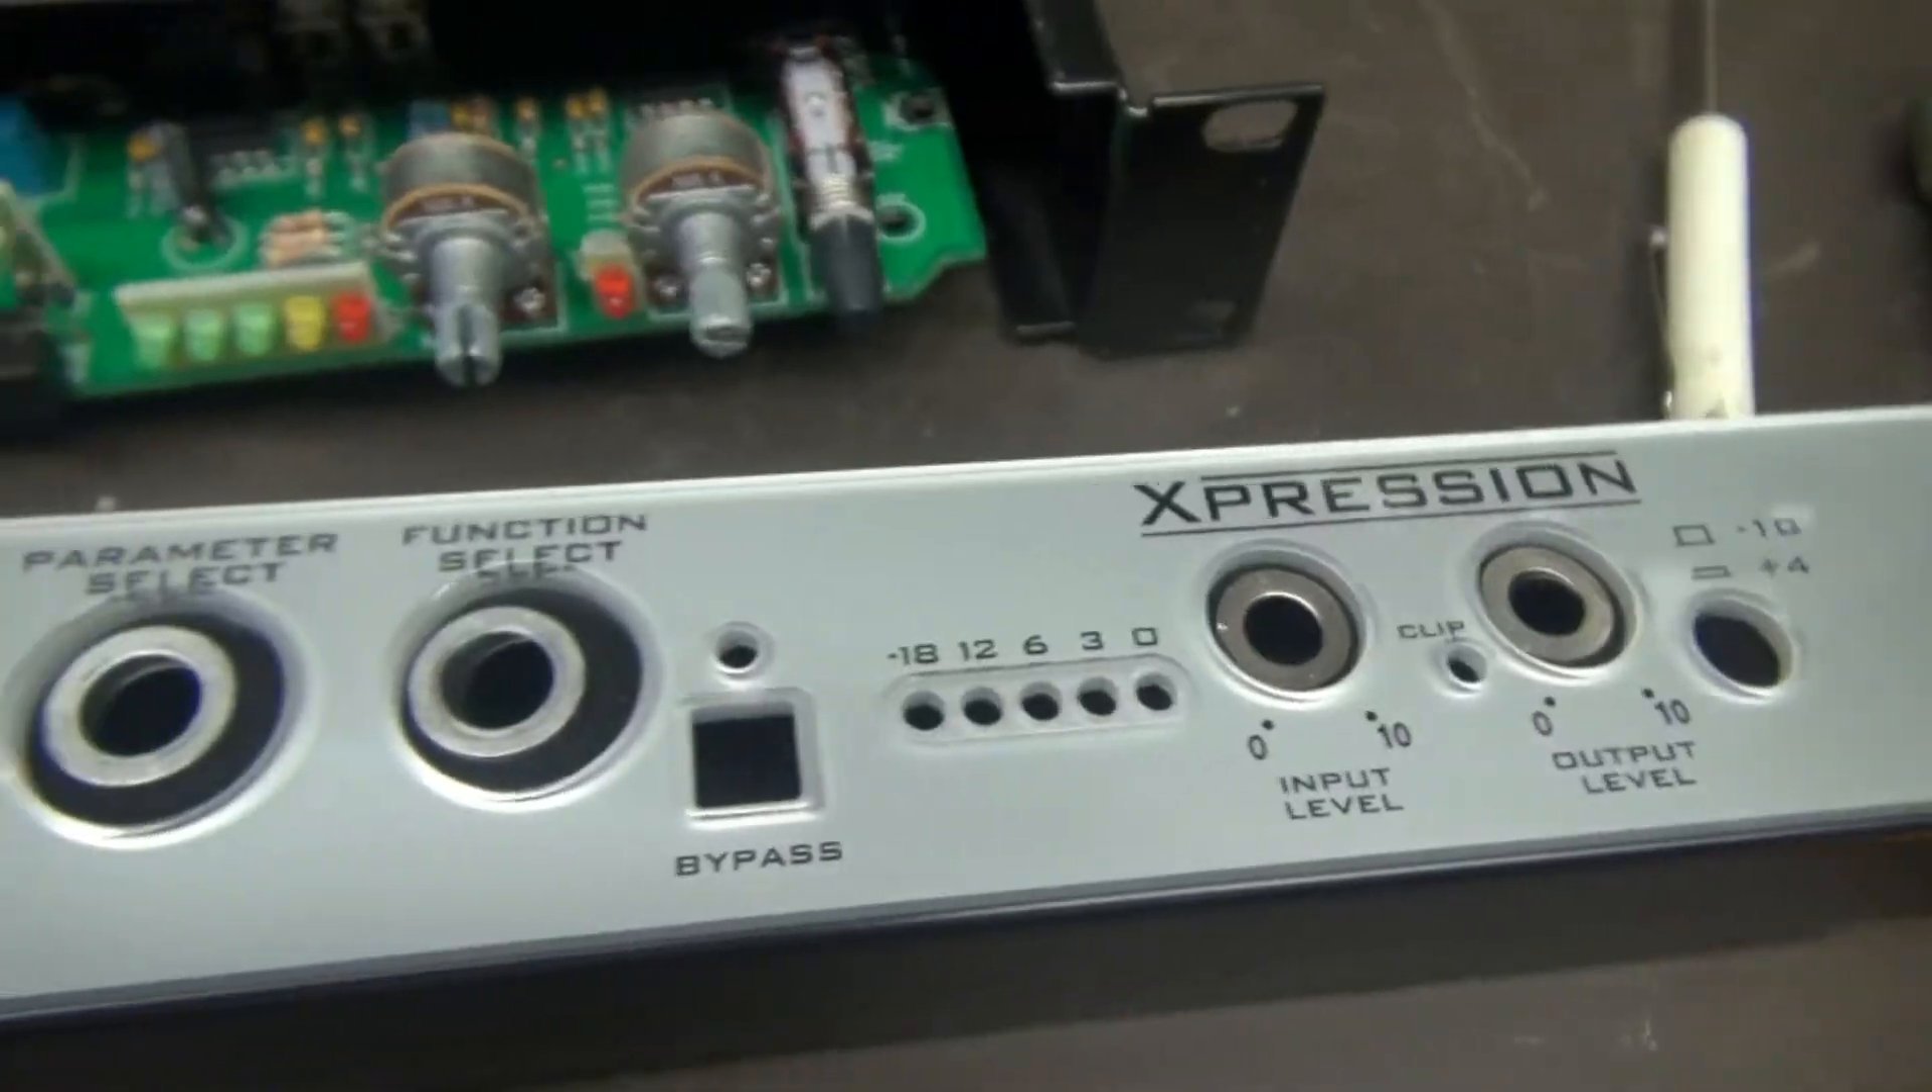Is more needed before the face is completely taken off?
No.